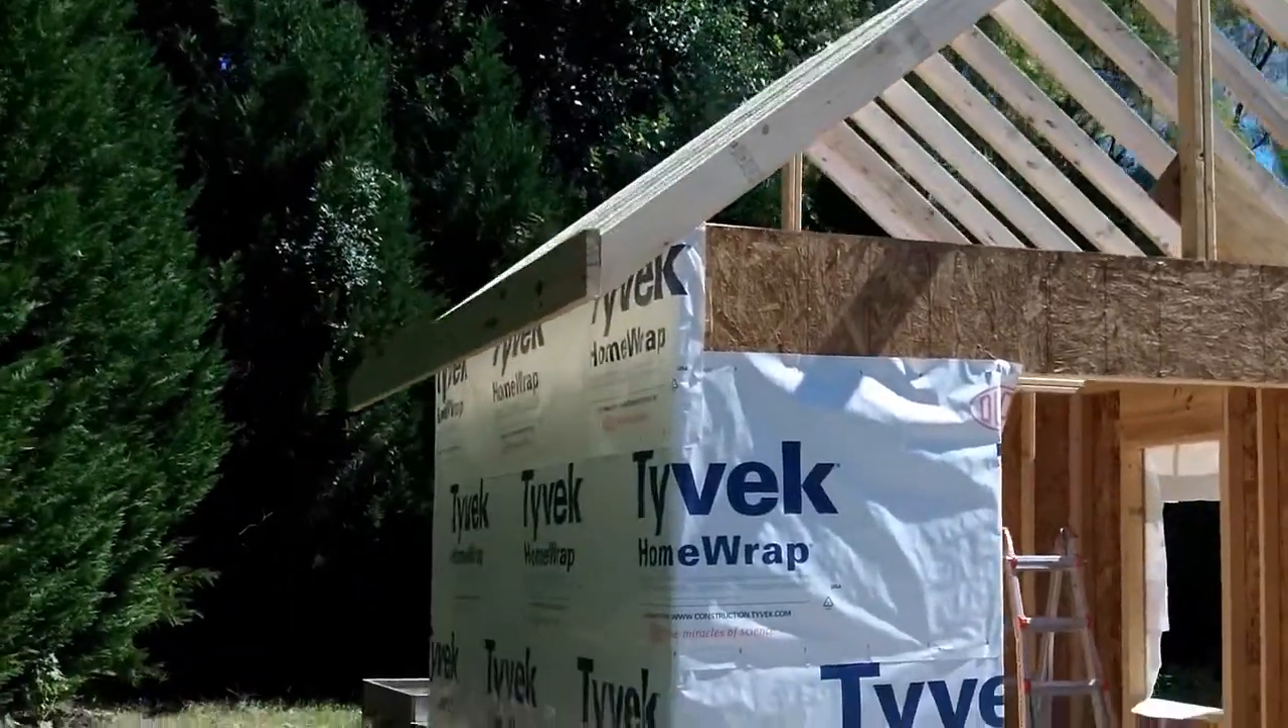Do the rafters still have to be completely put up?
No.